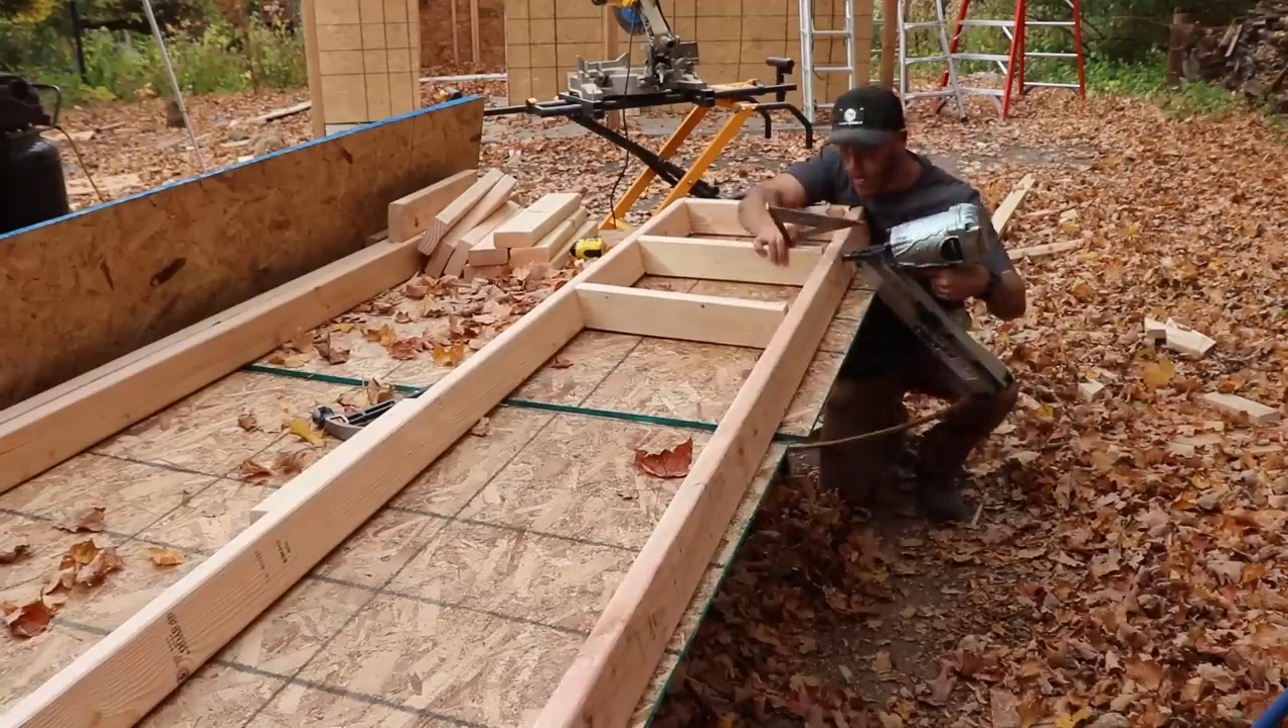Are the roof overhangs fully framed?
No.